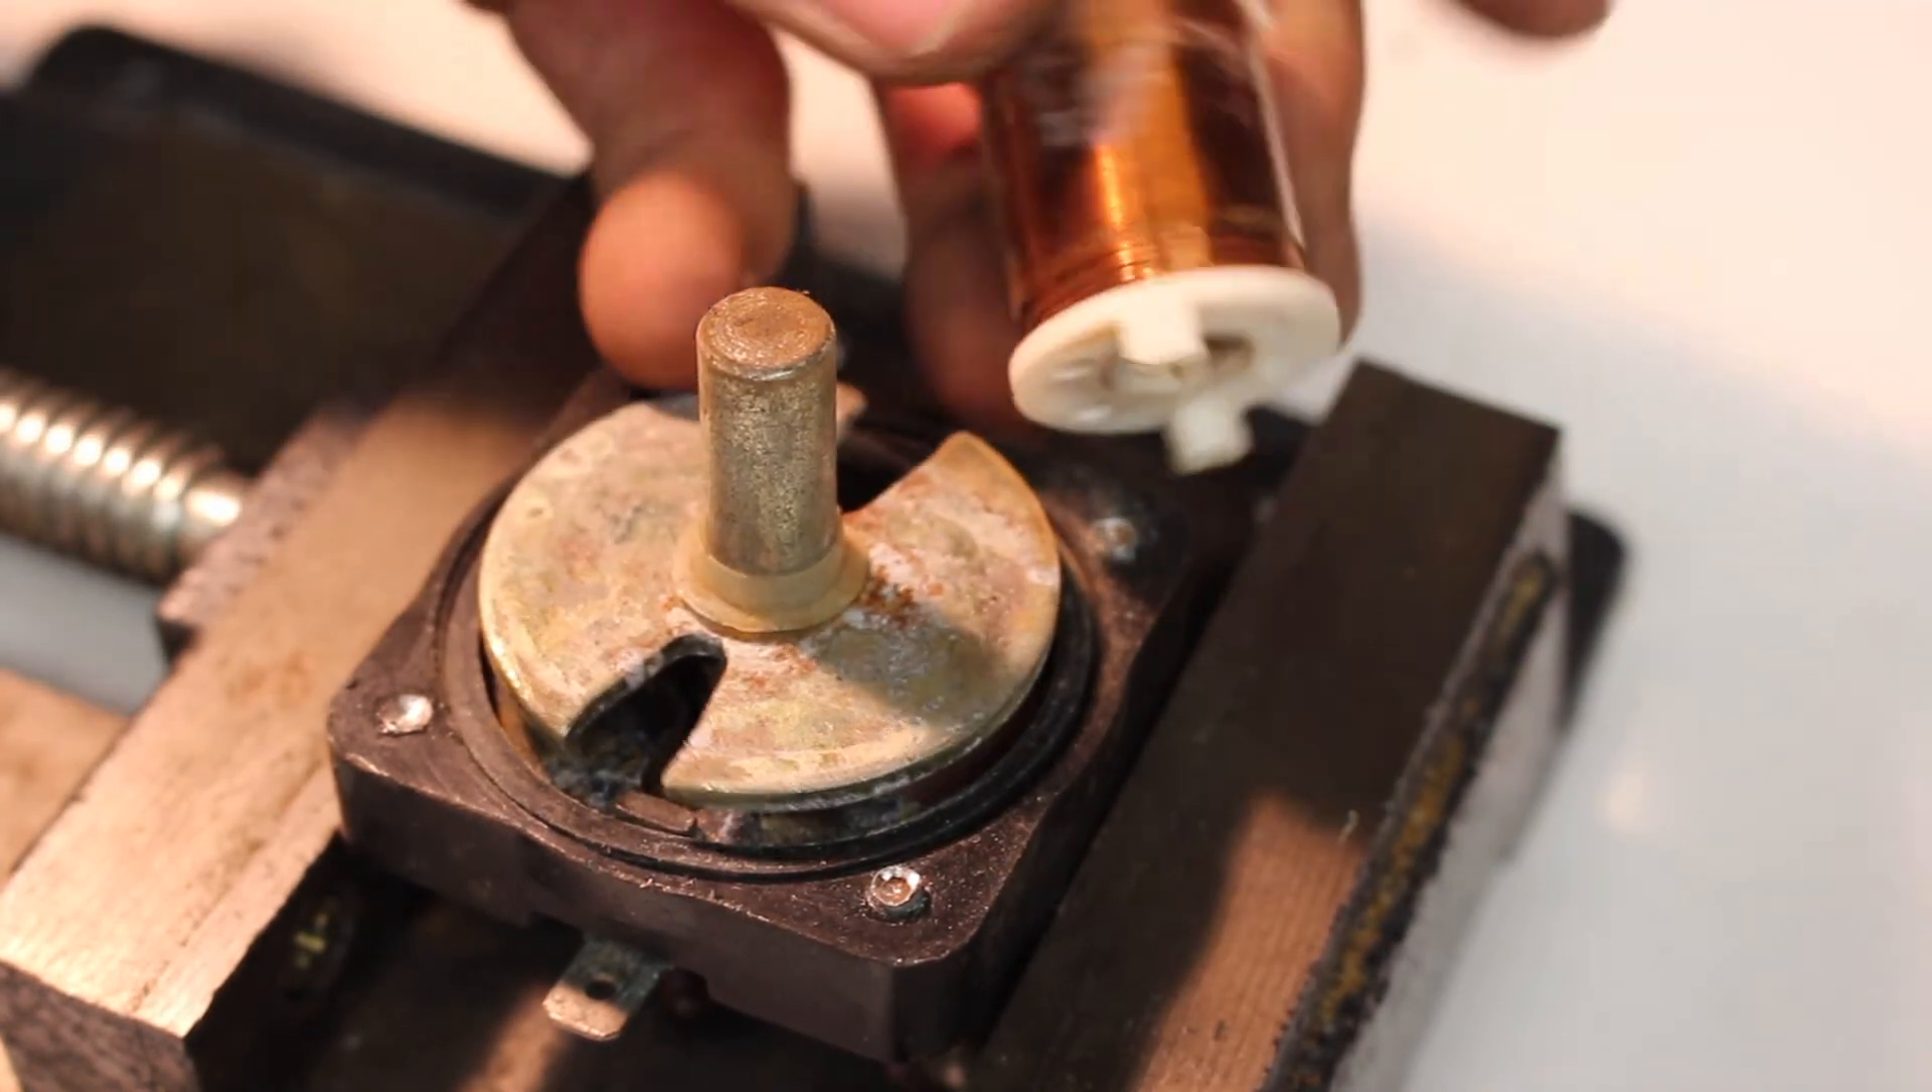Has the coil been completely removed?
Yes.